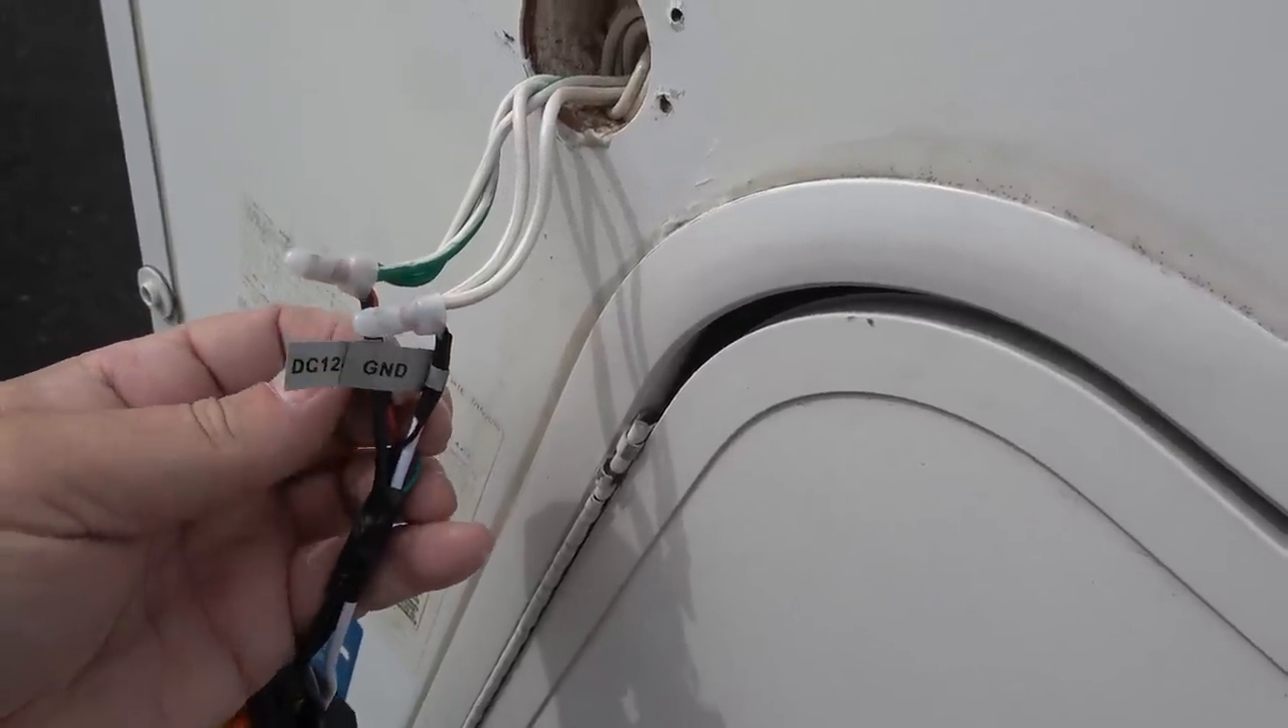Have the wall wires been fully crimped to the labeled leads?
Yes.